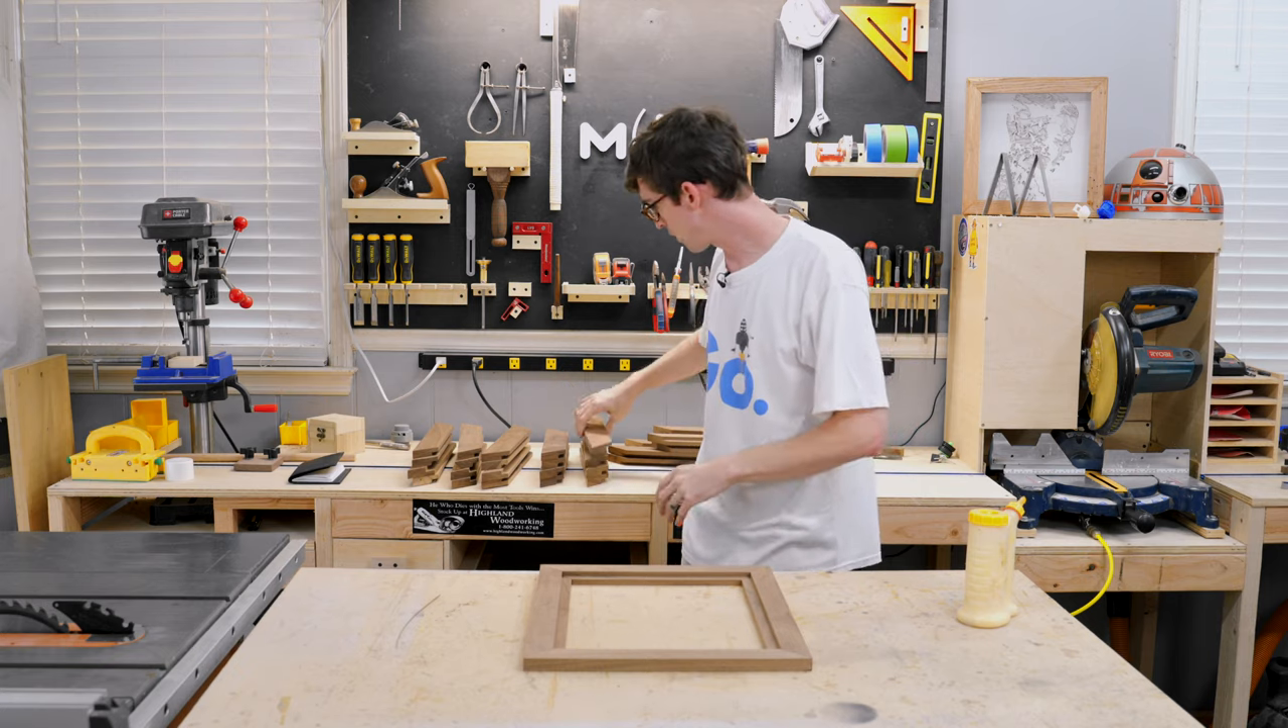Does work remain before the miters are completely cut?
No.